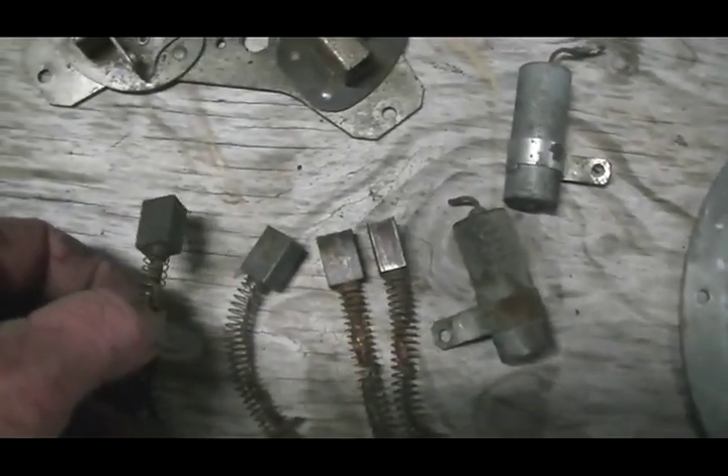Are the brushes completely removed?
Yes.